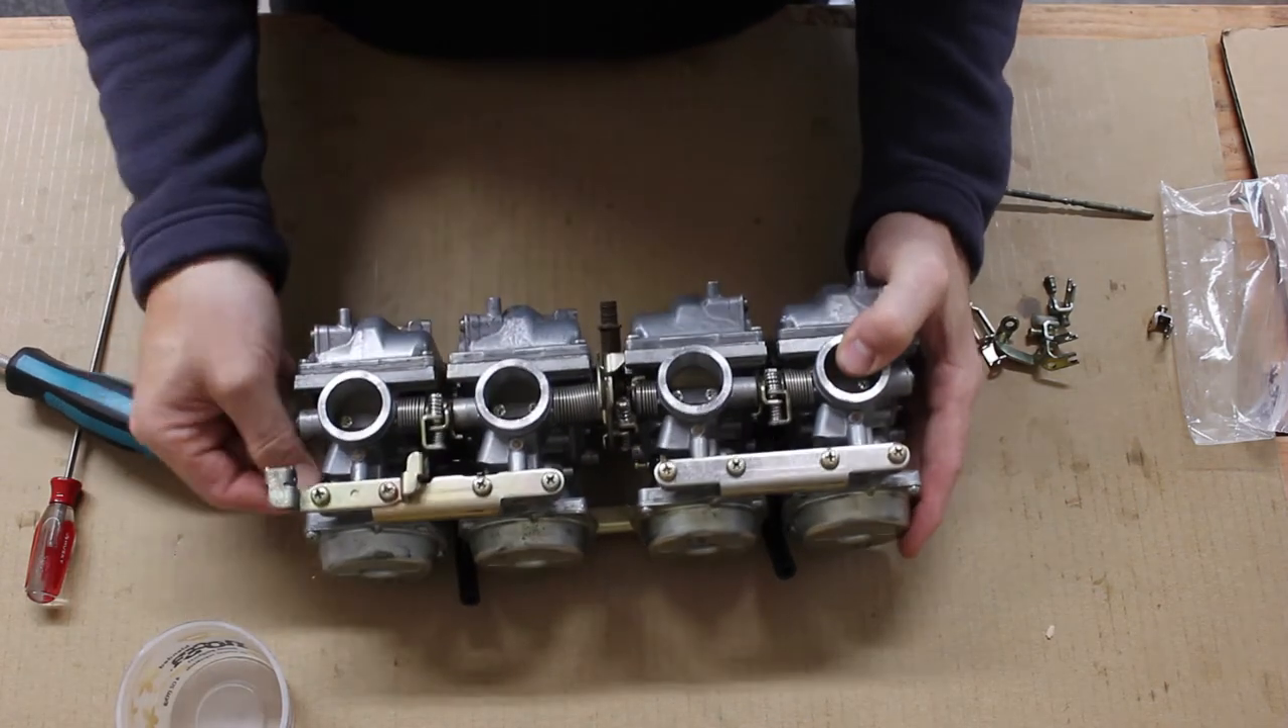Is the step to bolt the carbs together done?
Yes.